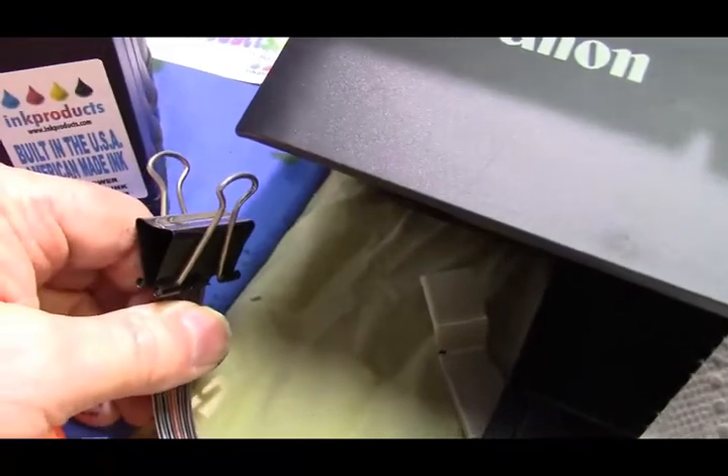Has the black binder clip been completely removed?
No.